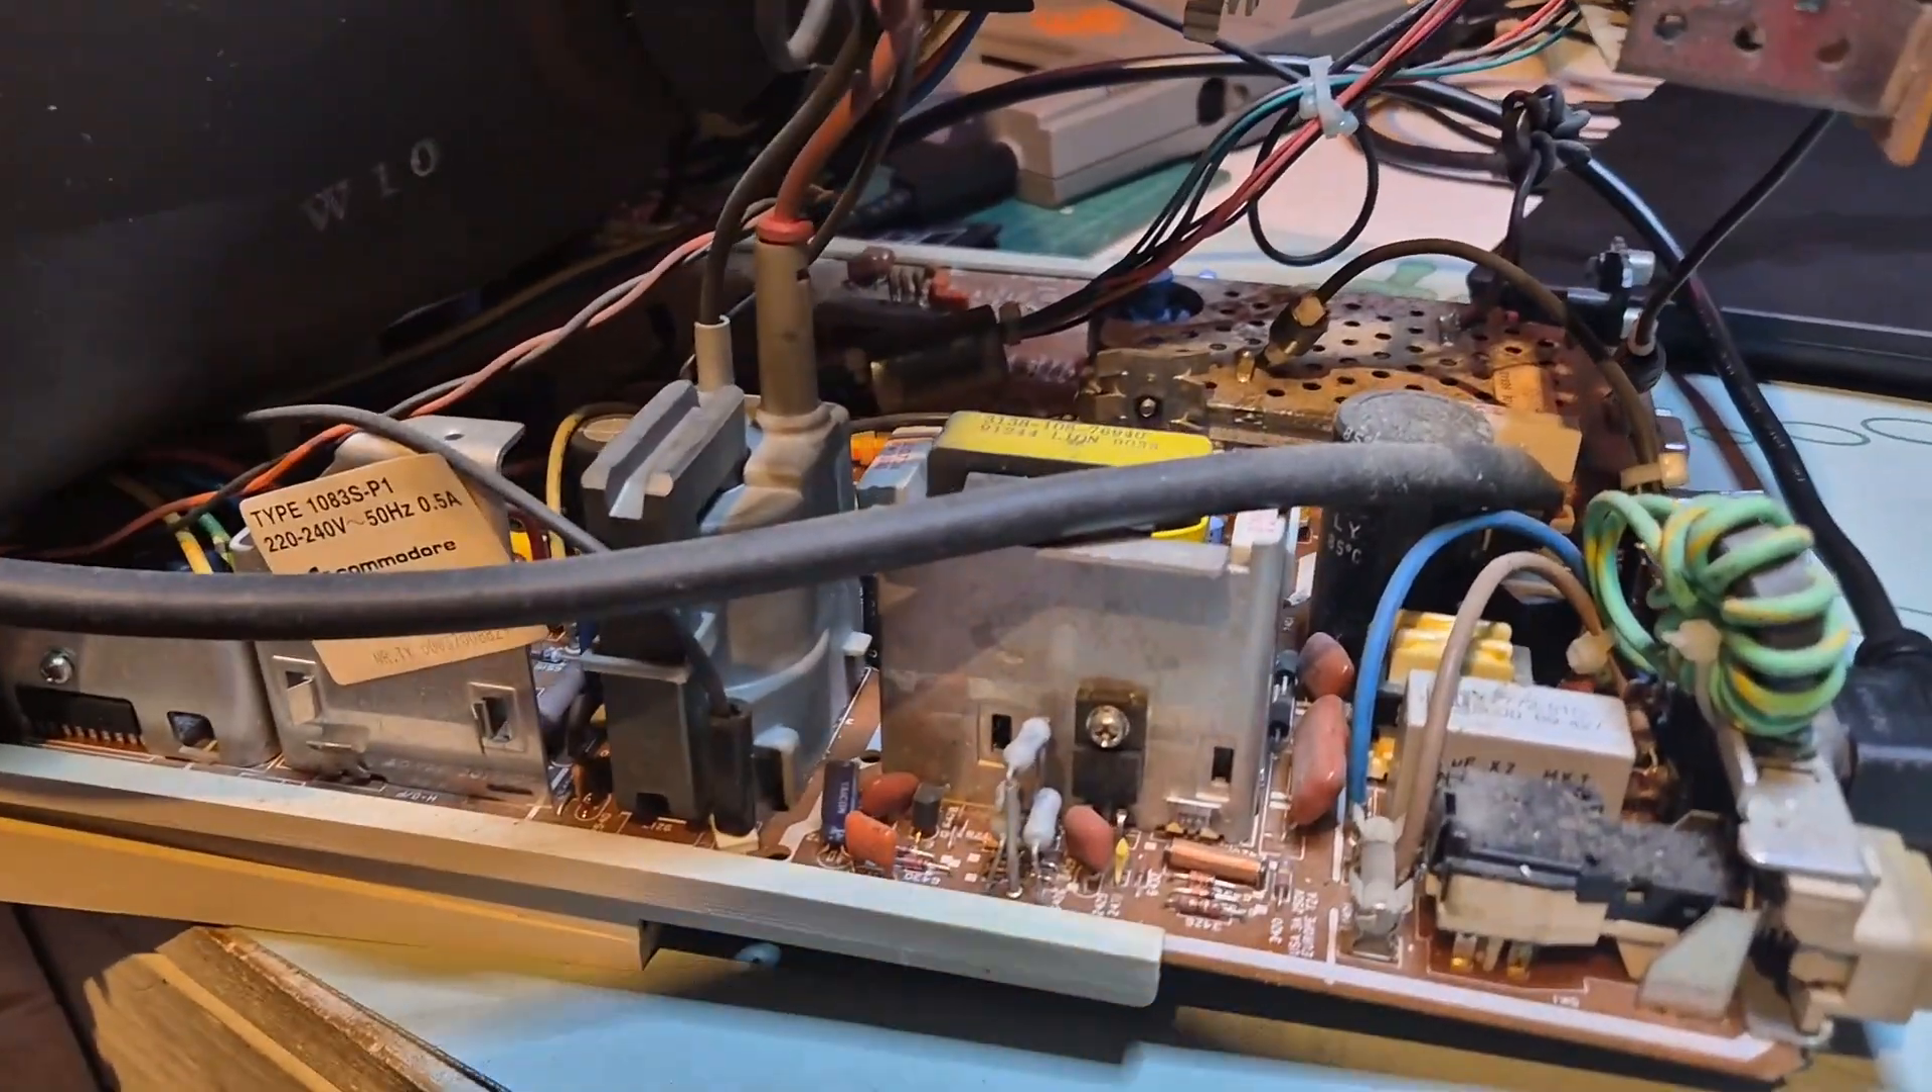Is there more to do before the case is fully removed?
No.